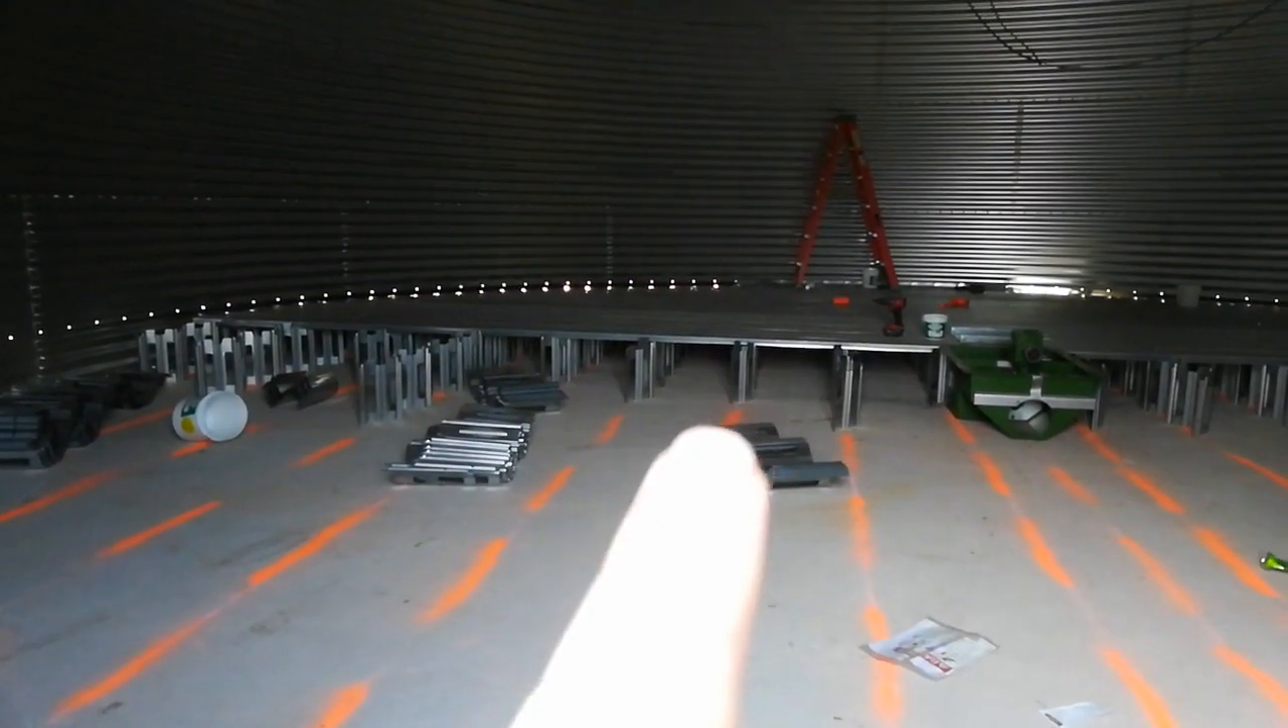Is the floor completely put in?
No.